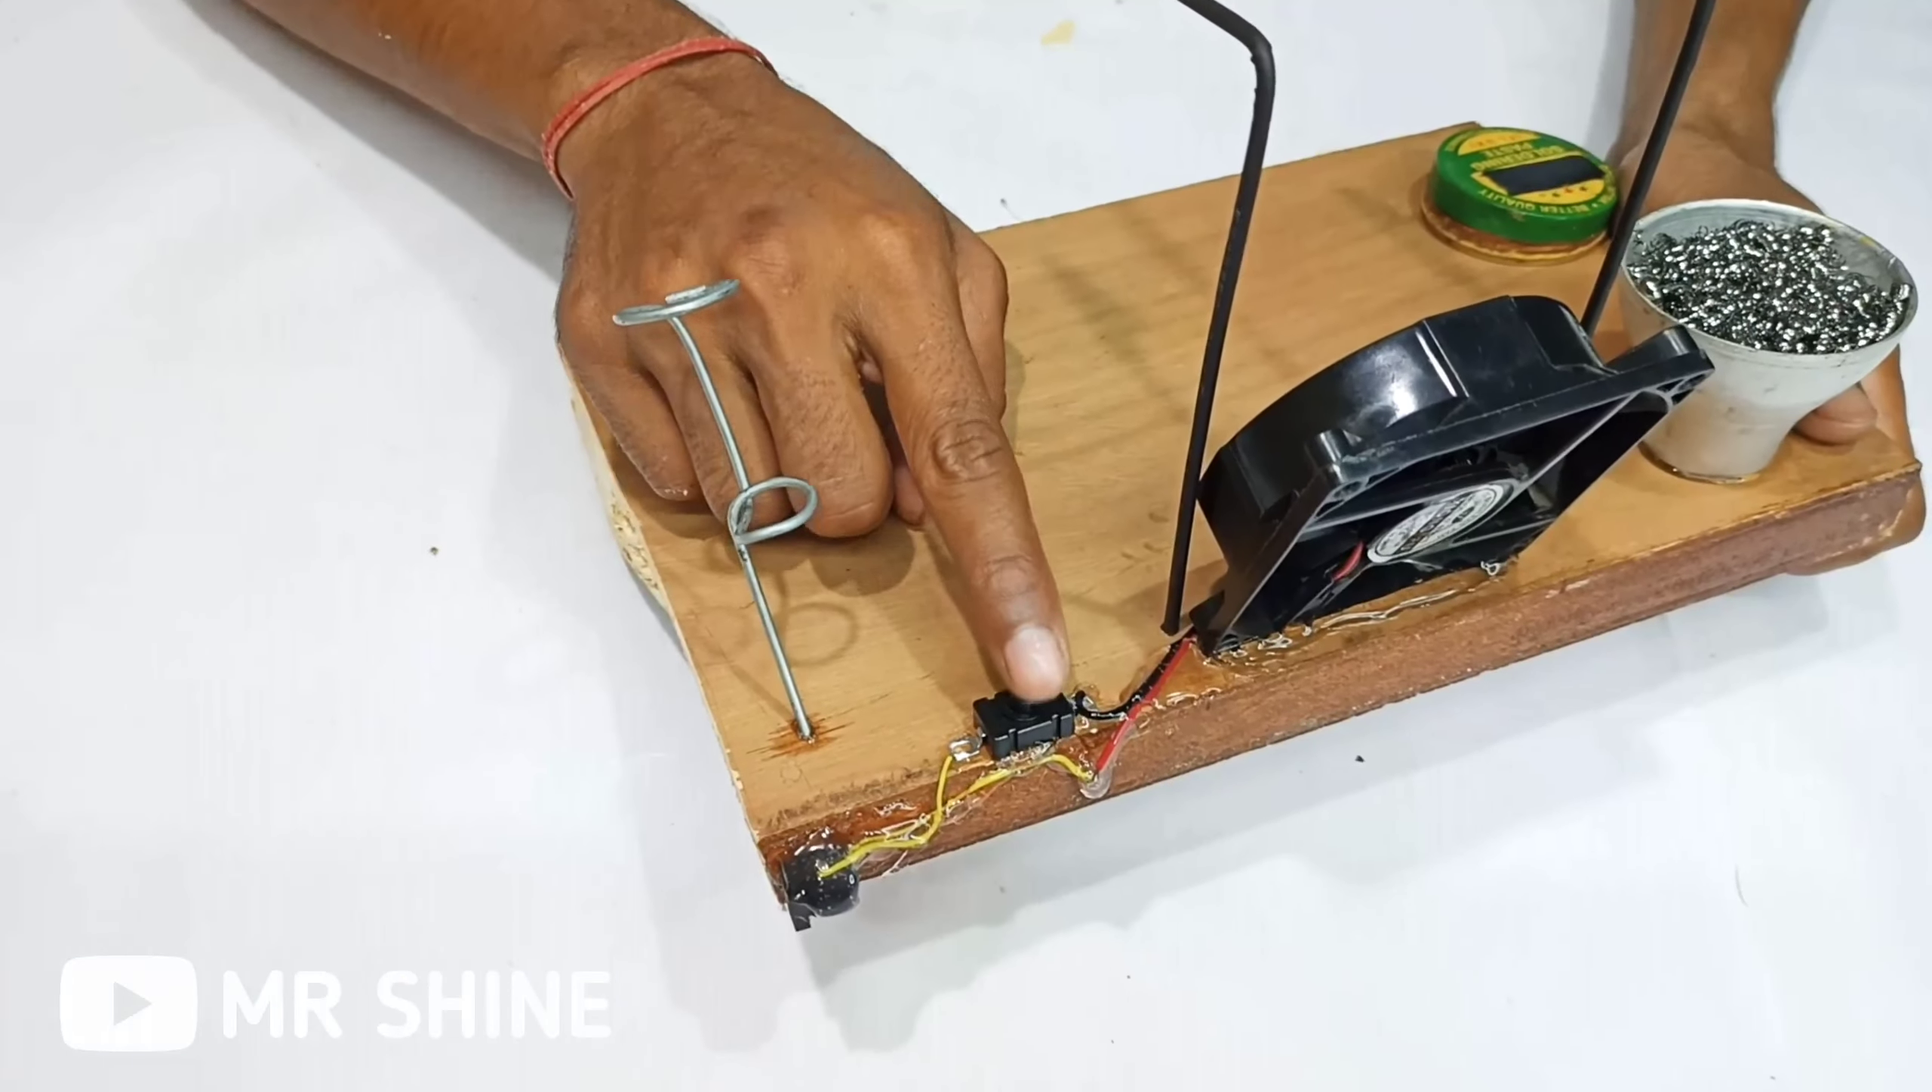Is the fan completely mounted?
Yes.